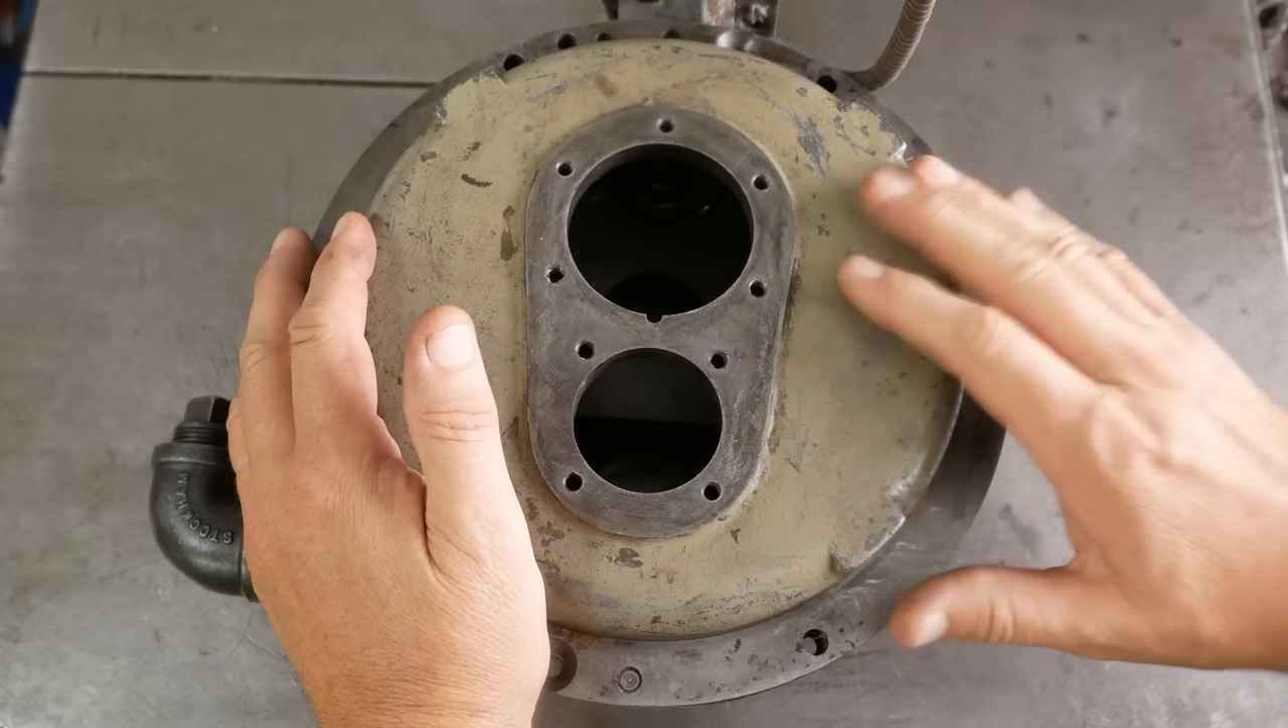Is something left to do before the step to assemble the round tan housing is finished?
Yes.